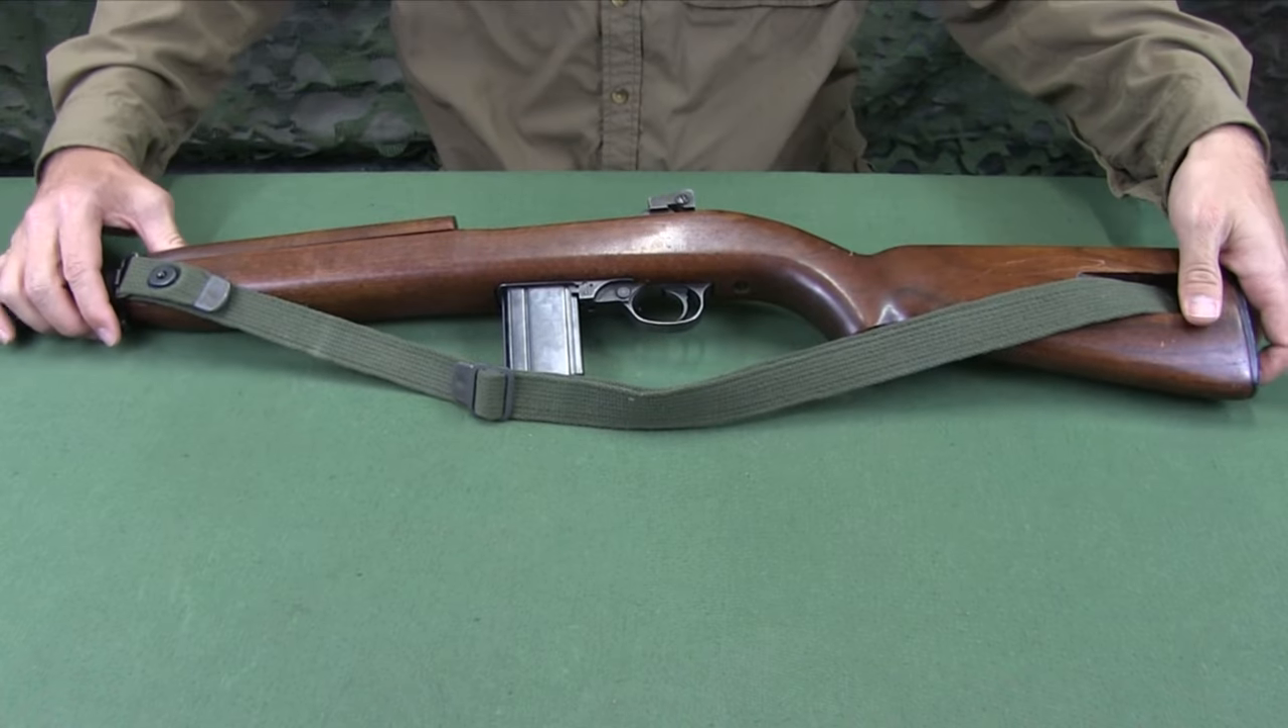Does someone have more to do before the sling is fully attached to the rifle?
No.